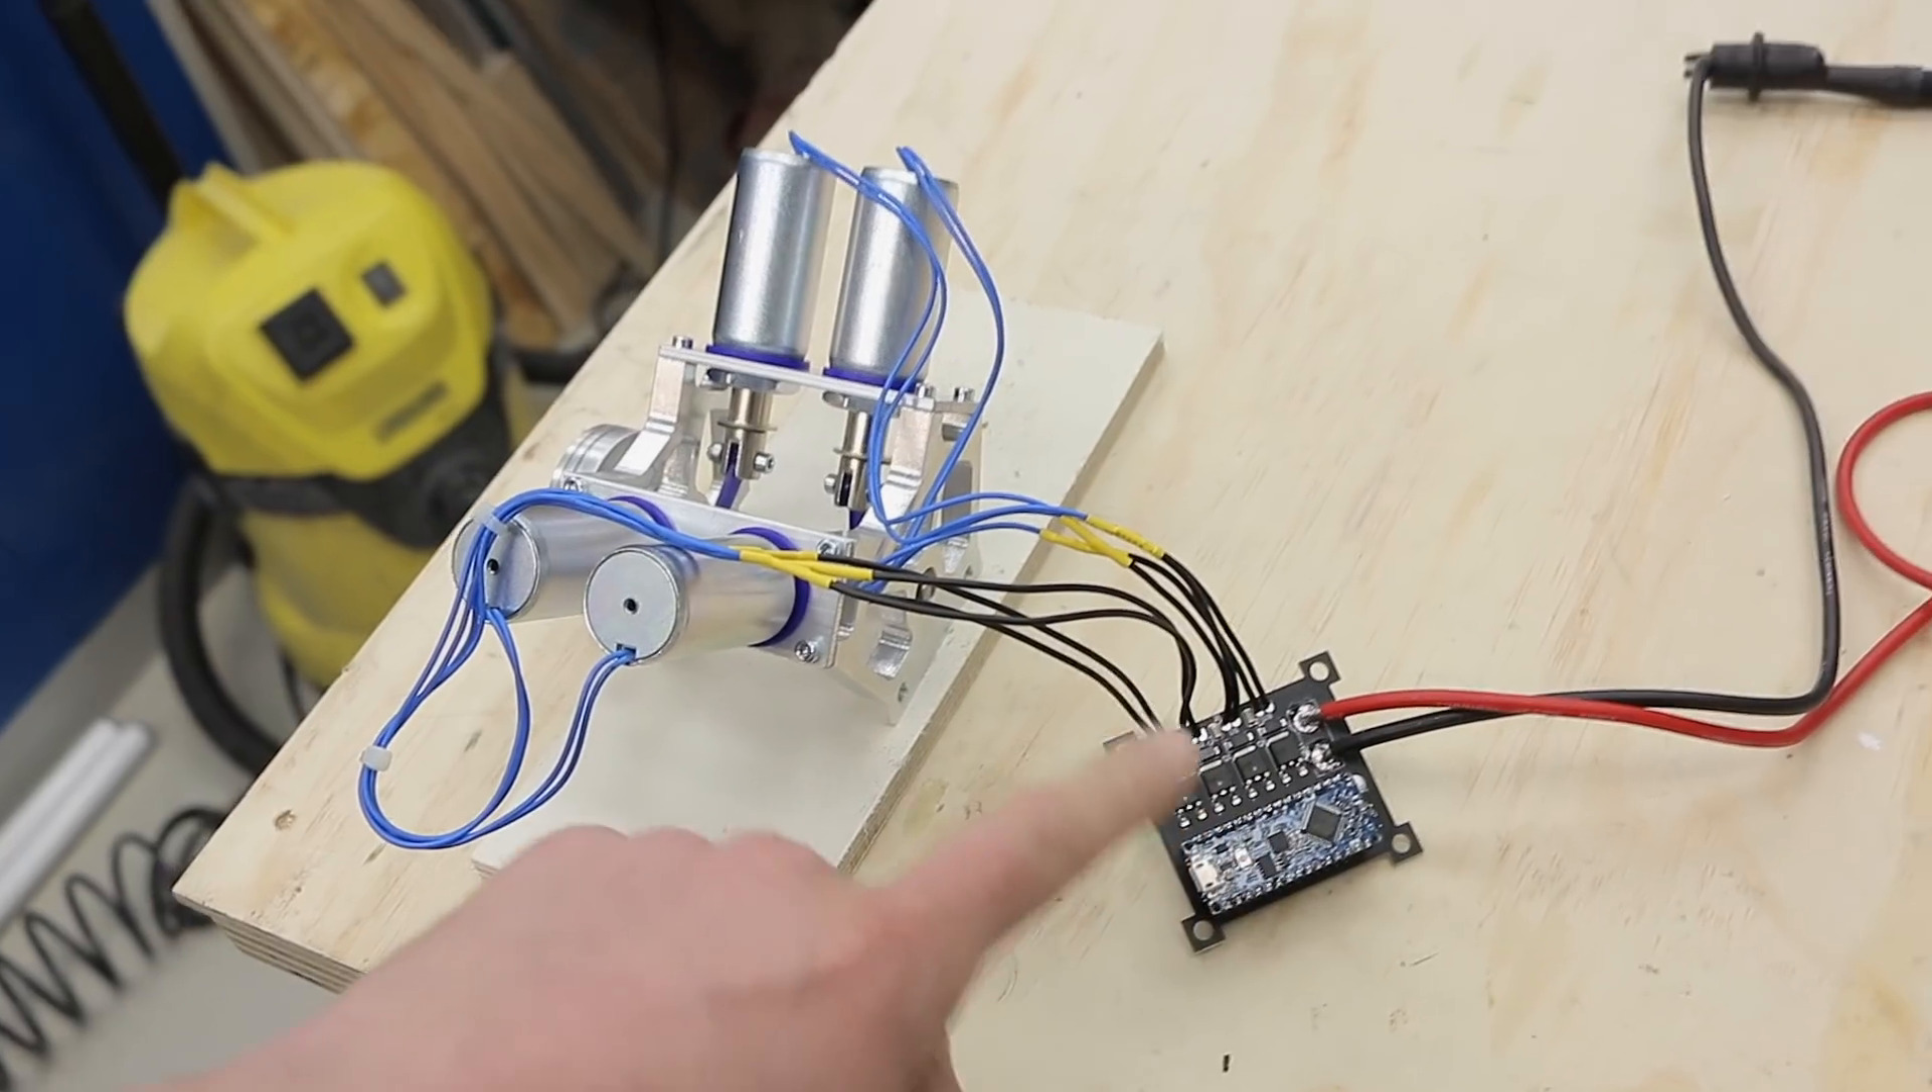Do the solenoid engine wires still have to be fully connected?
No.